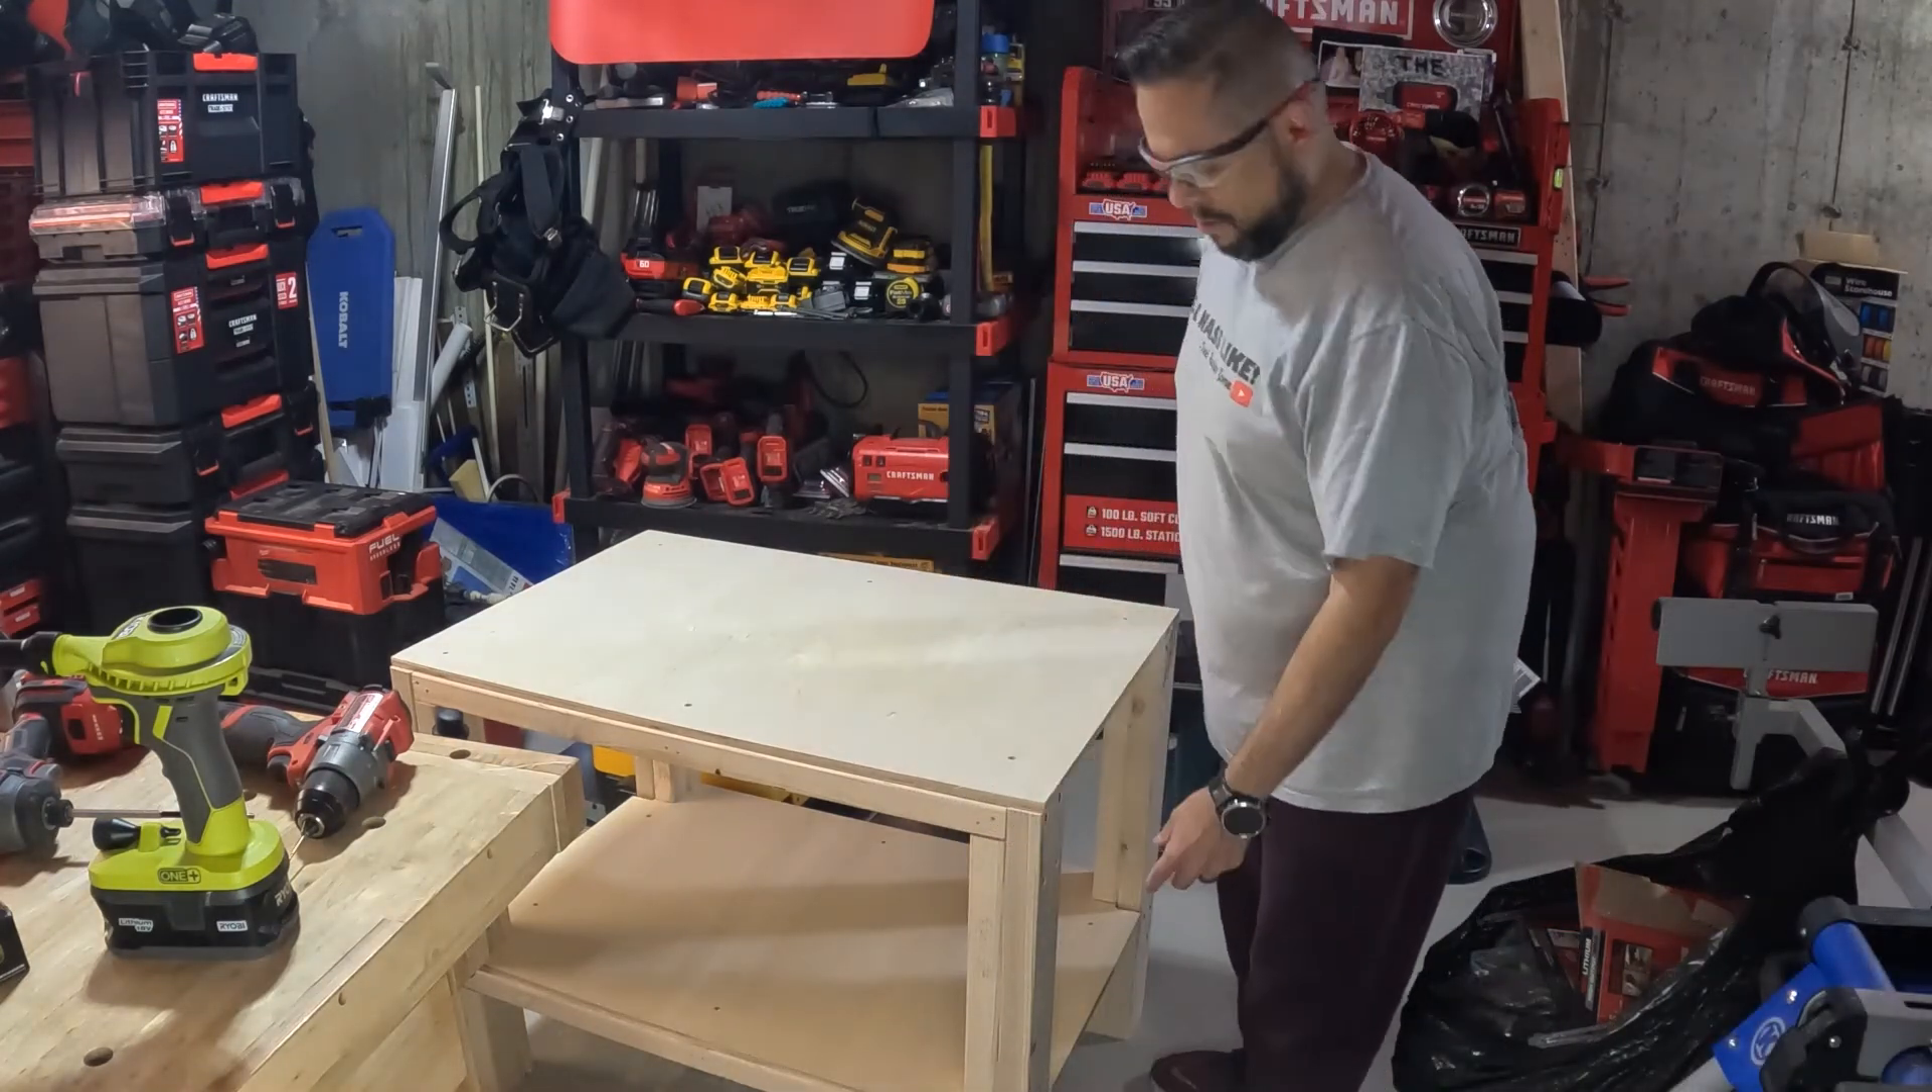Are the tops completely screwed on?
Yes.